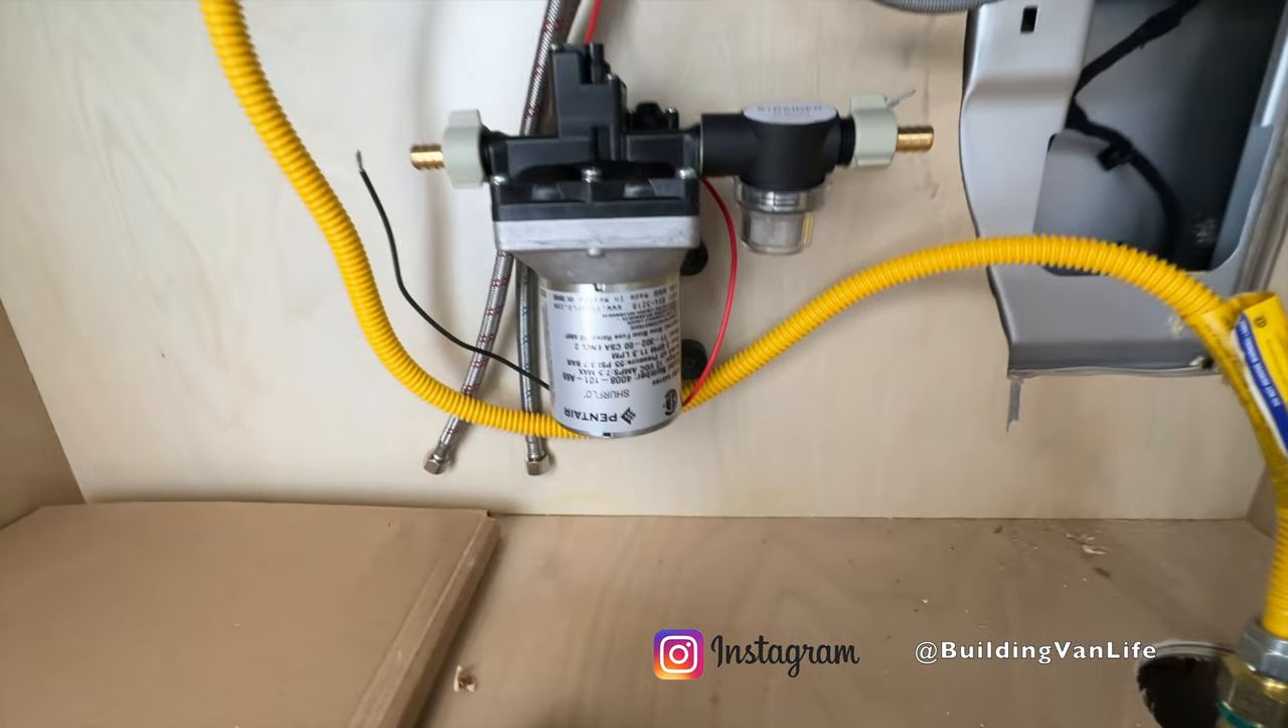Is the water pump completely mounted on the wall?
Yes.